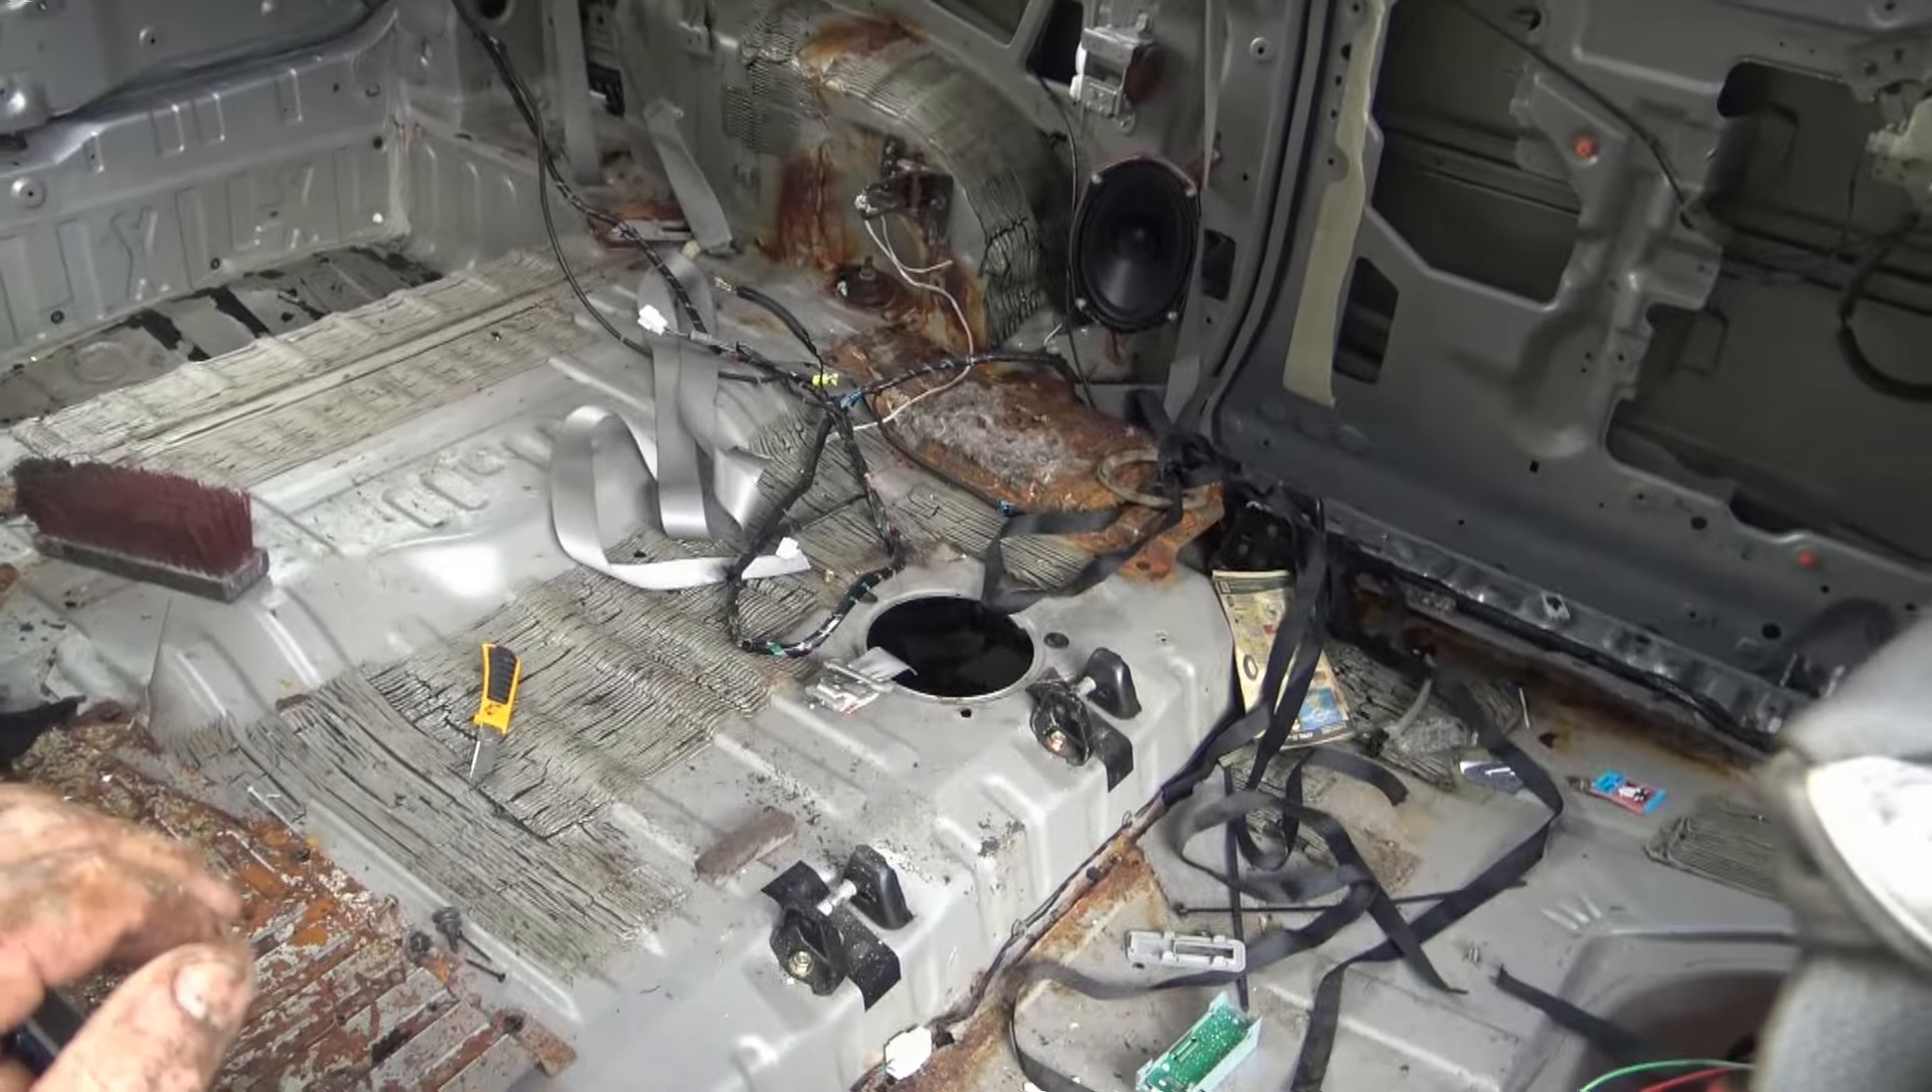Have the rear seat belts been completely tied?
No.